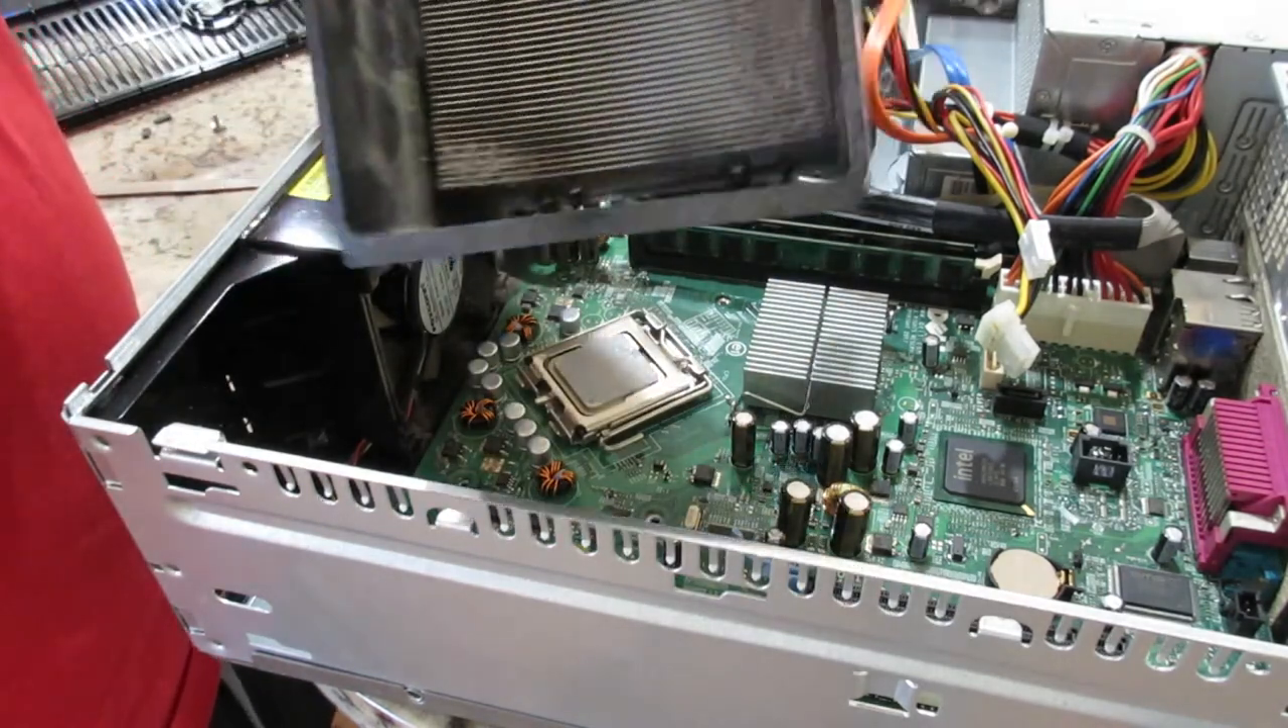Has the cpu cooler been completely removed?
Yes.